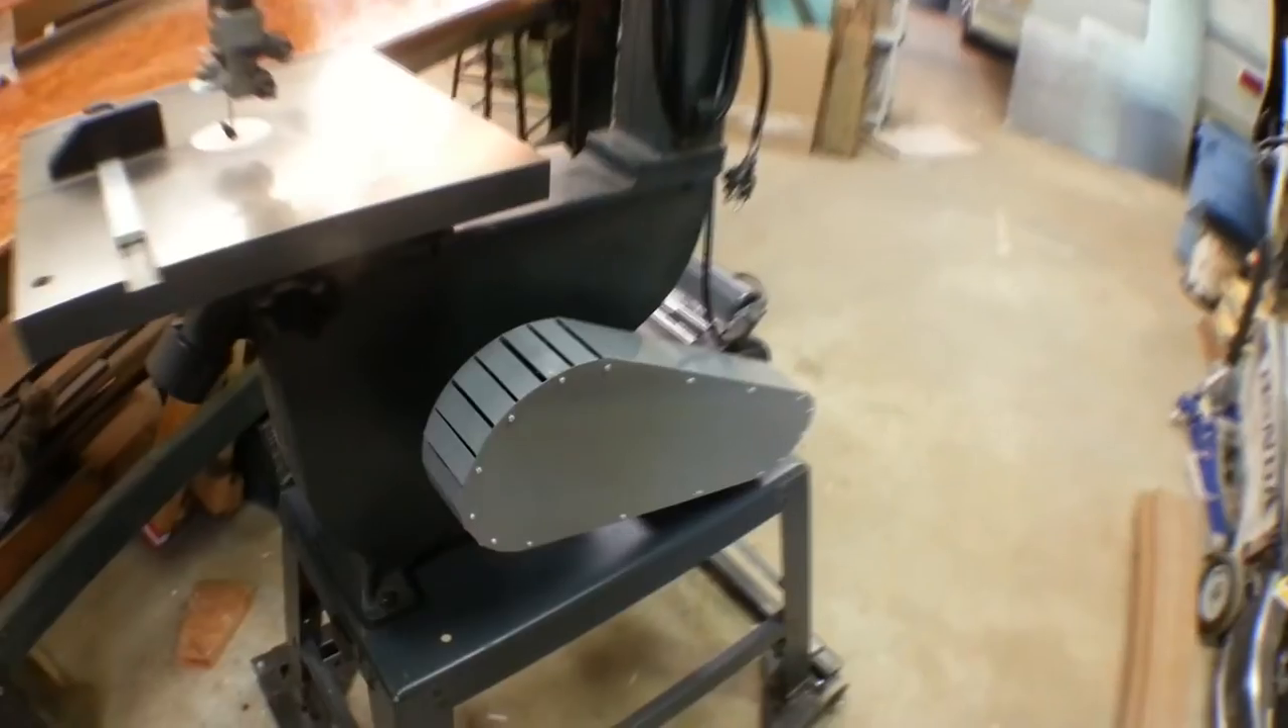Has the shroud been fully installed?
Yes.